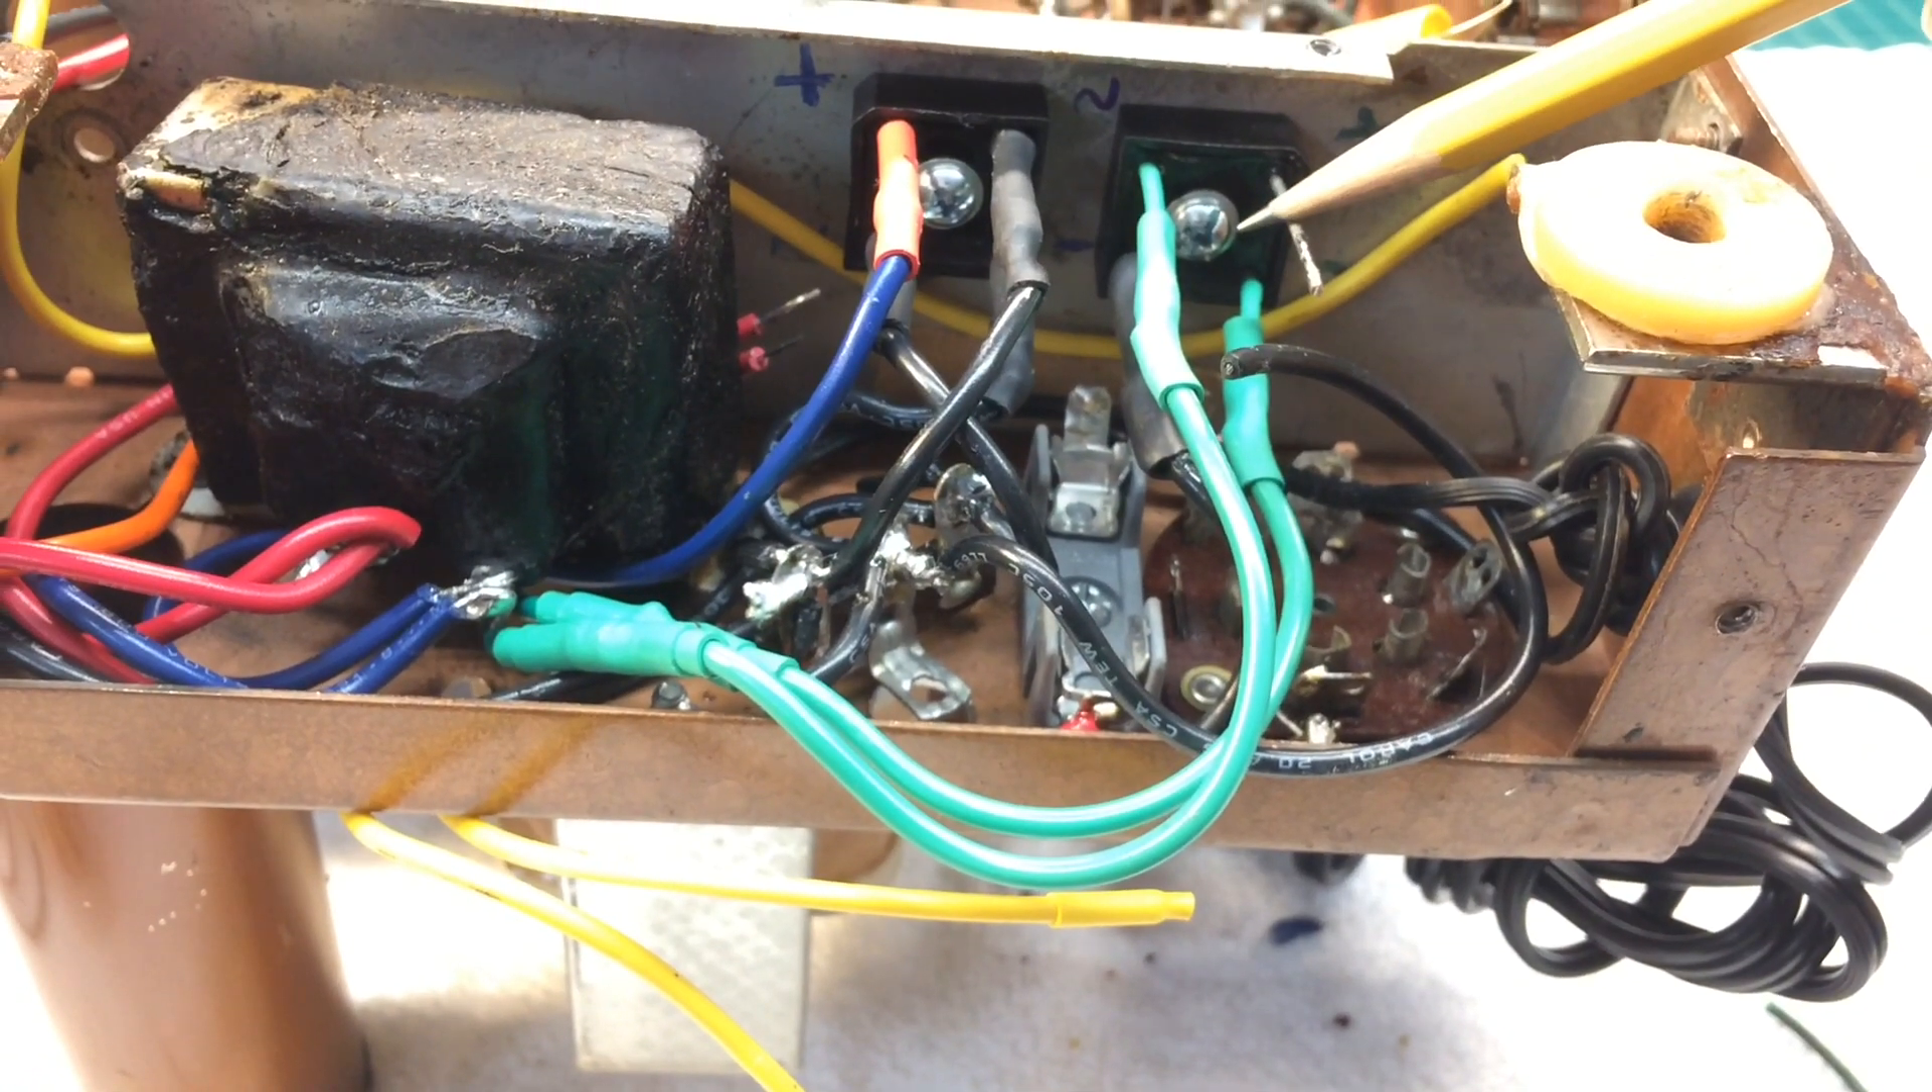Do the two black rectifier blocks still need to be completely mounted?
No.